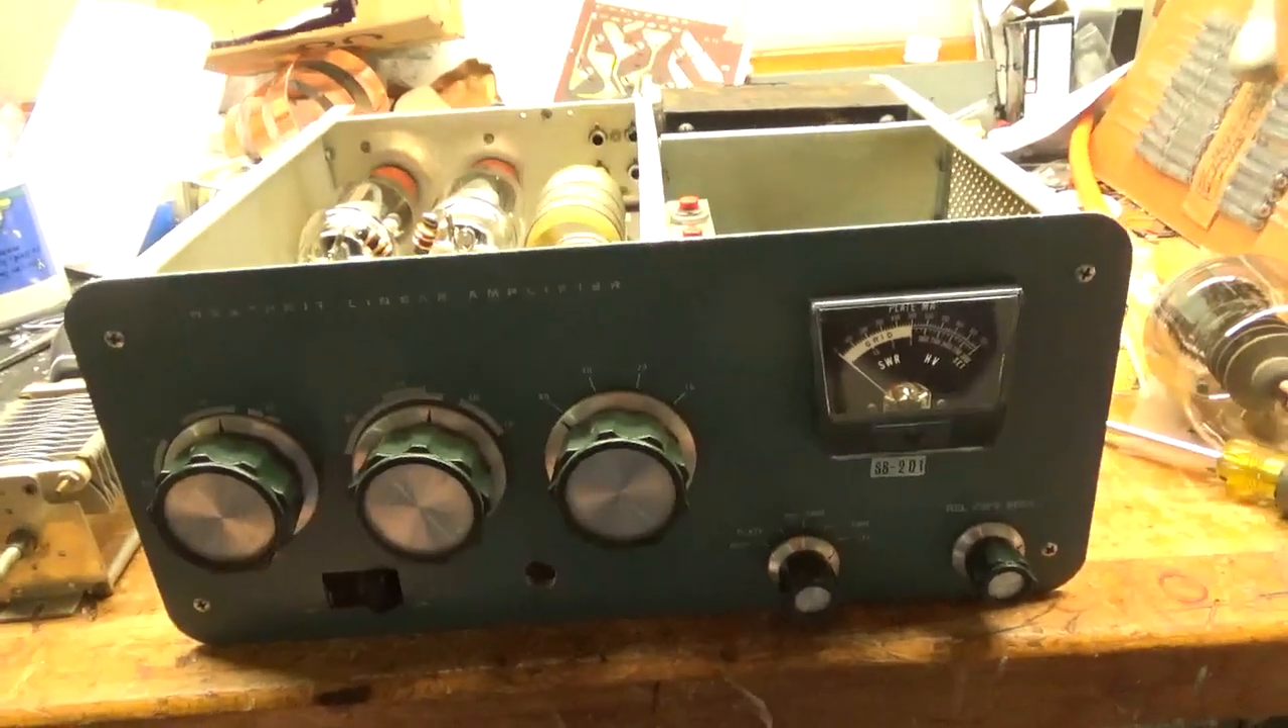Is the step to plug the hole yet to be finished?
Yes.